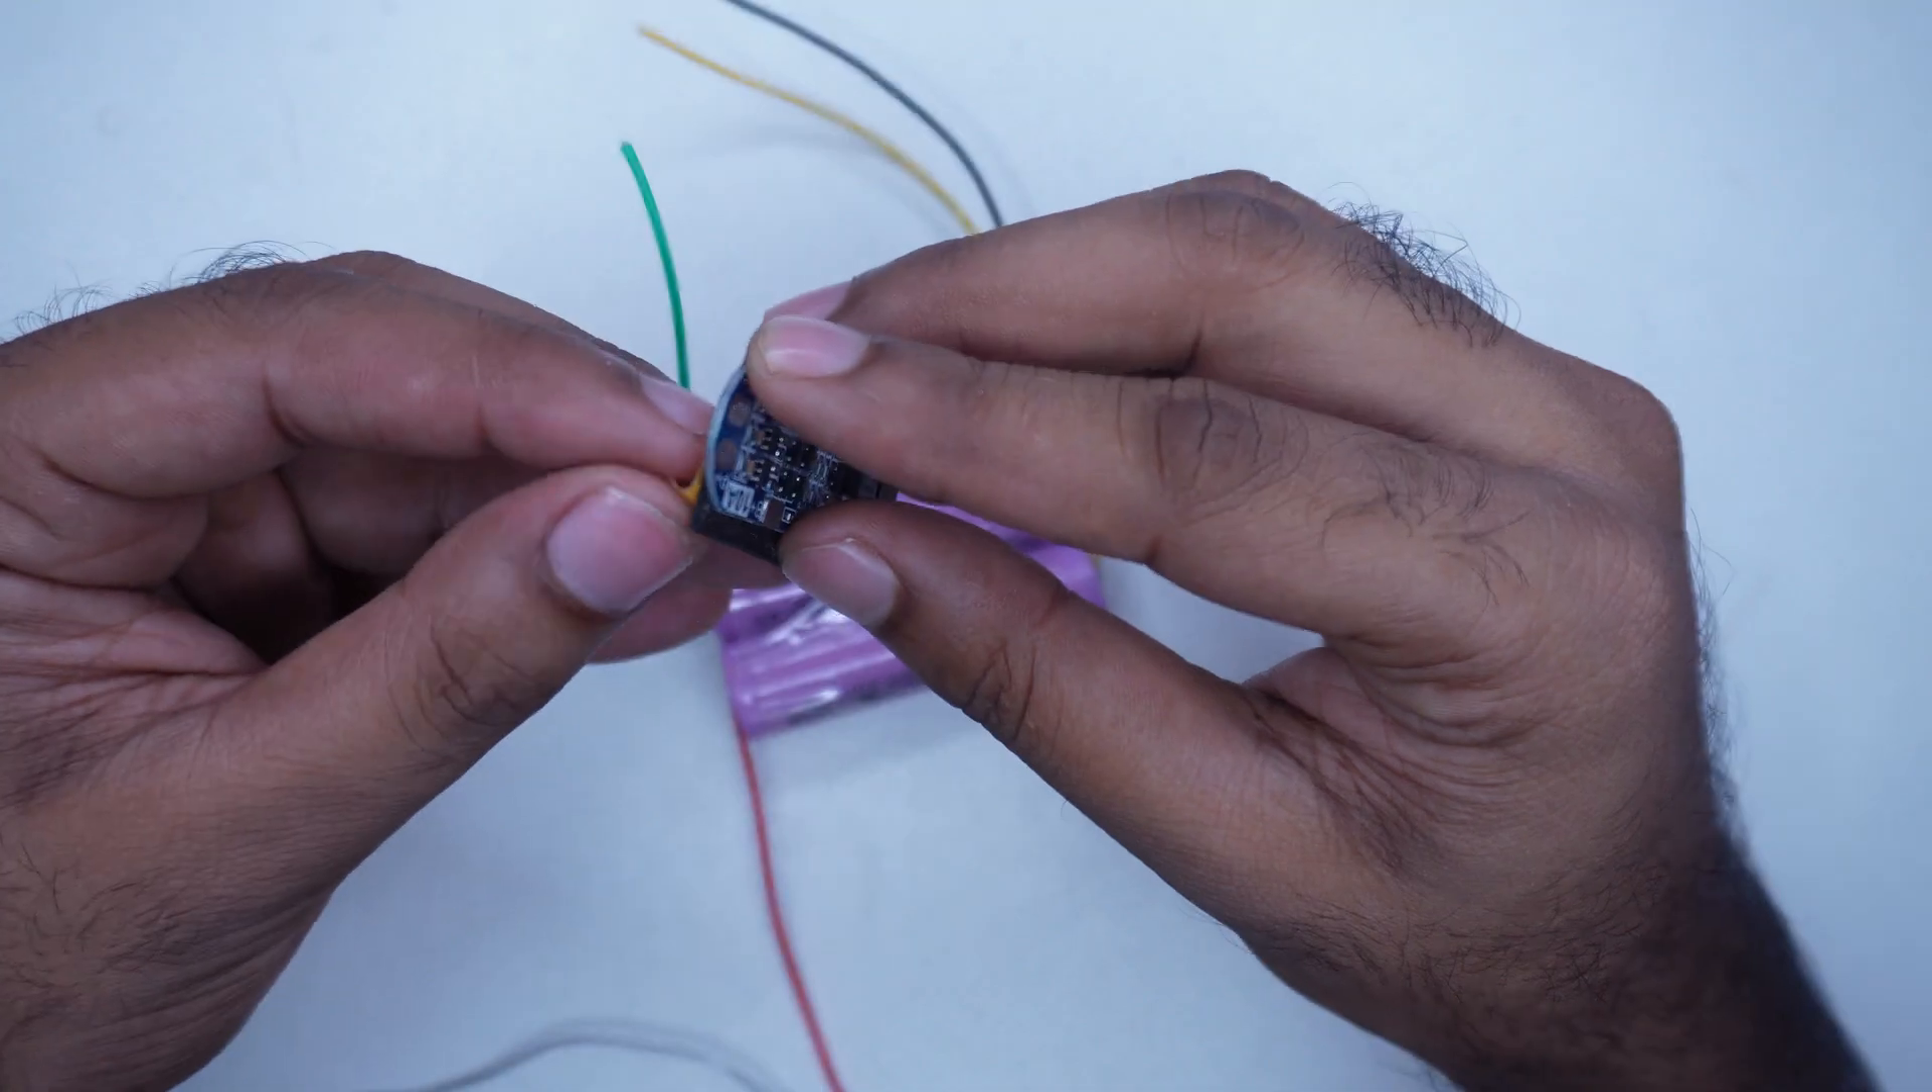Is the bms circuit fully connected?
No.